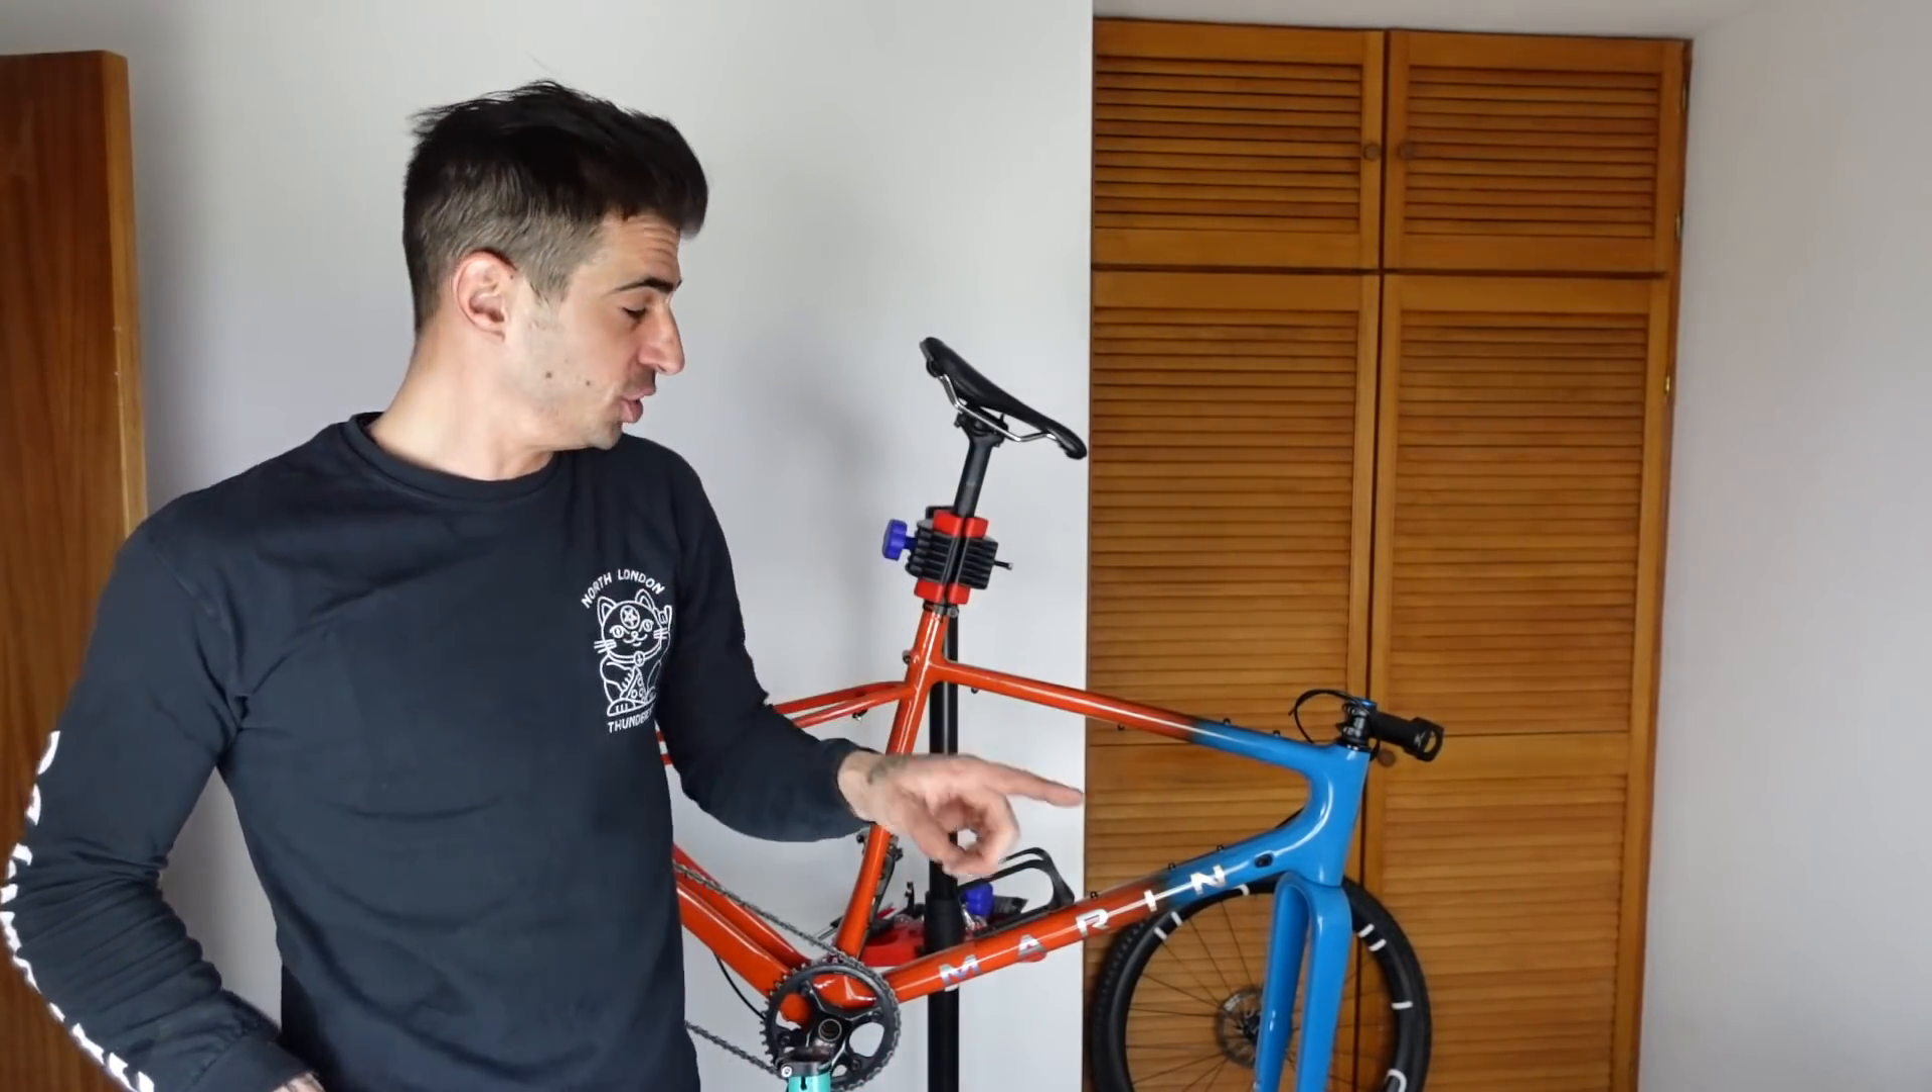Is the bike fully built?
No.